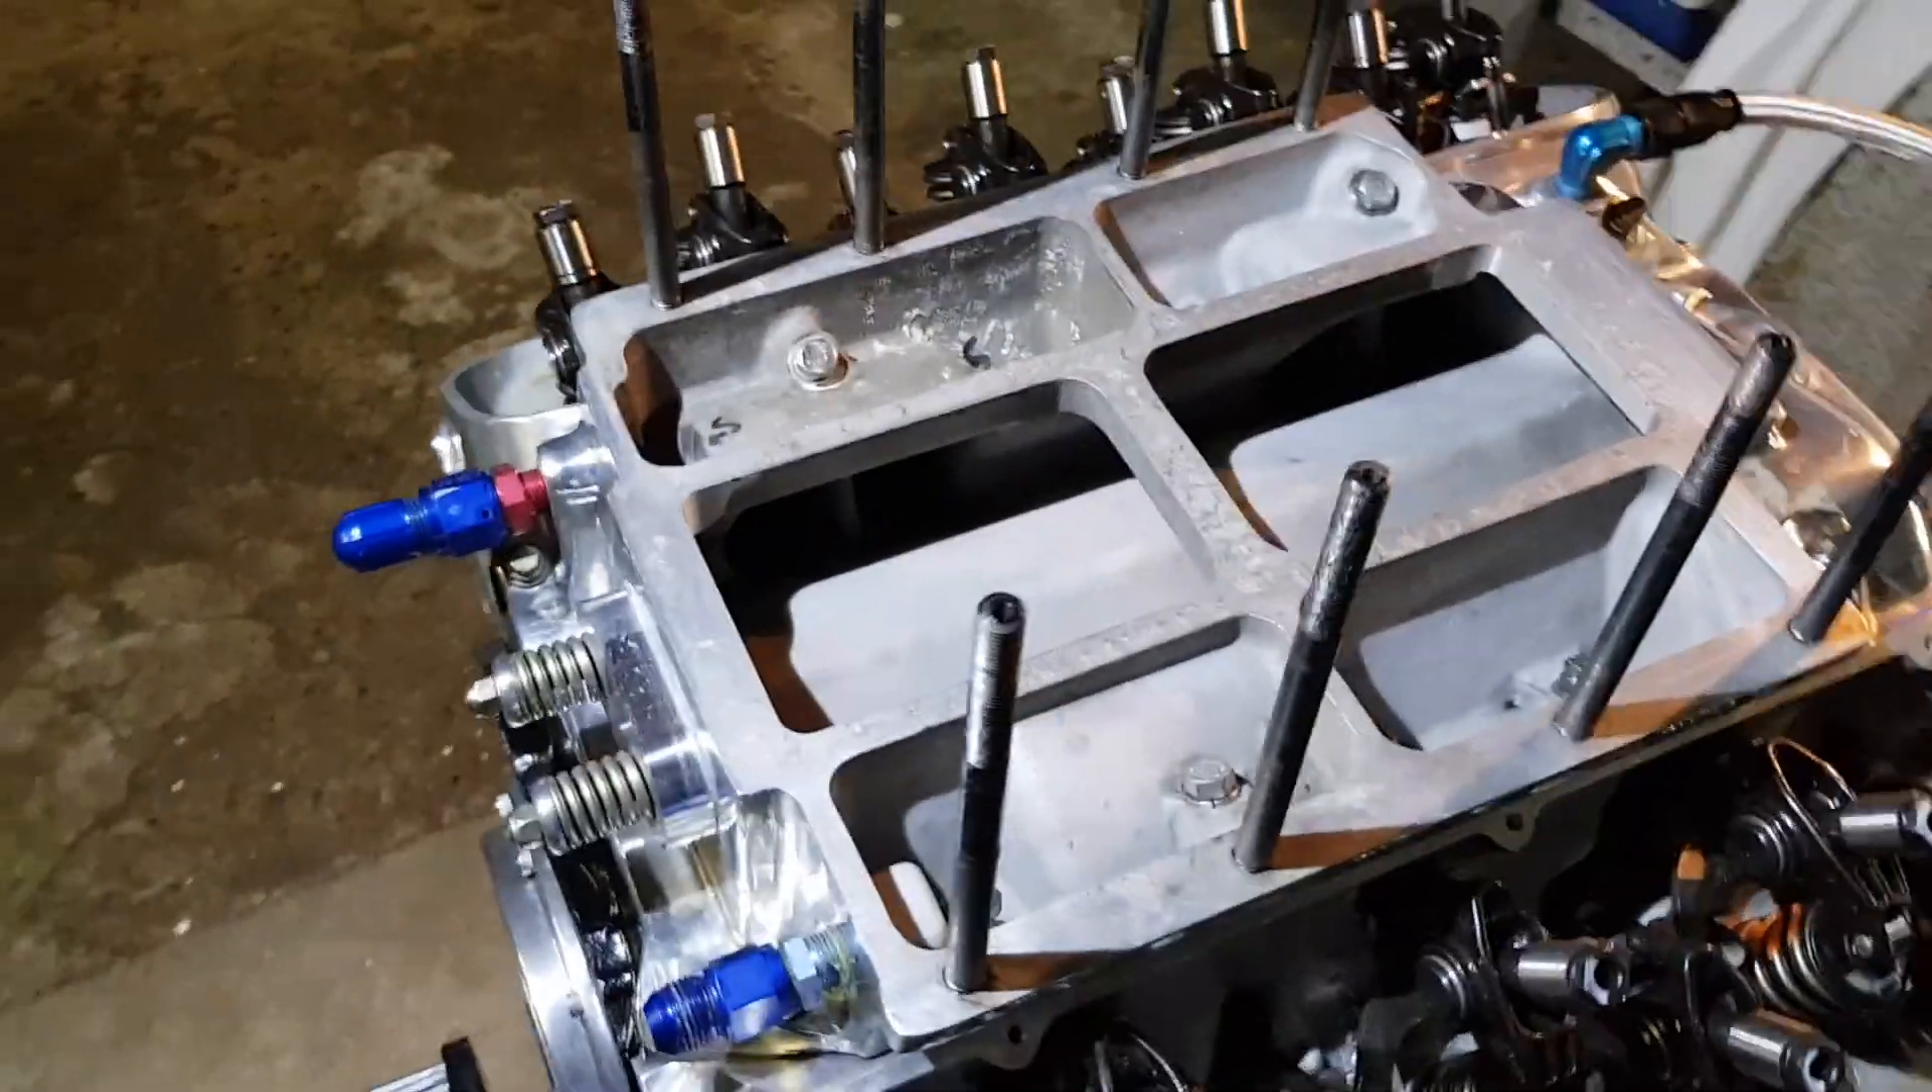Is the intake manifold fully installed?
Yes.